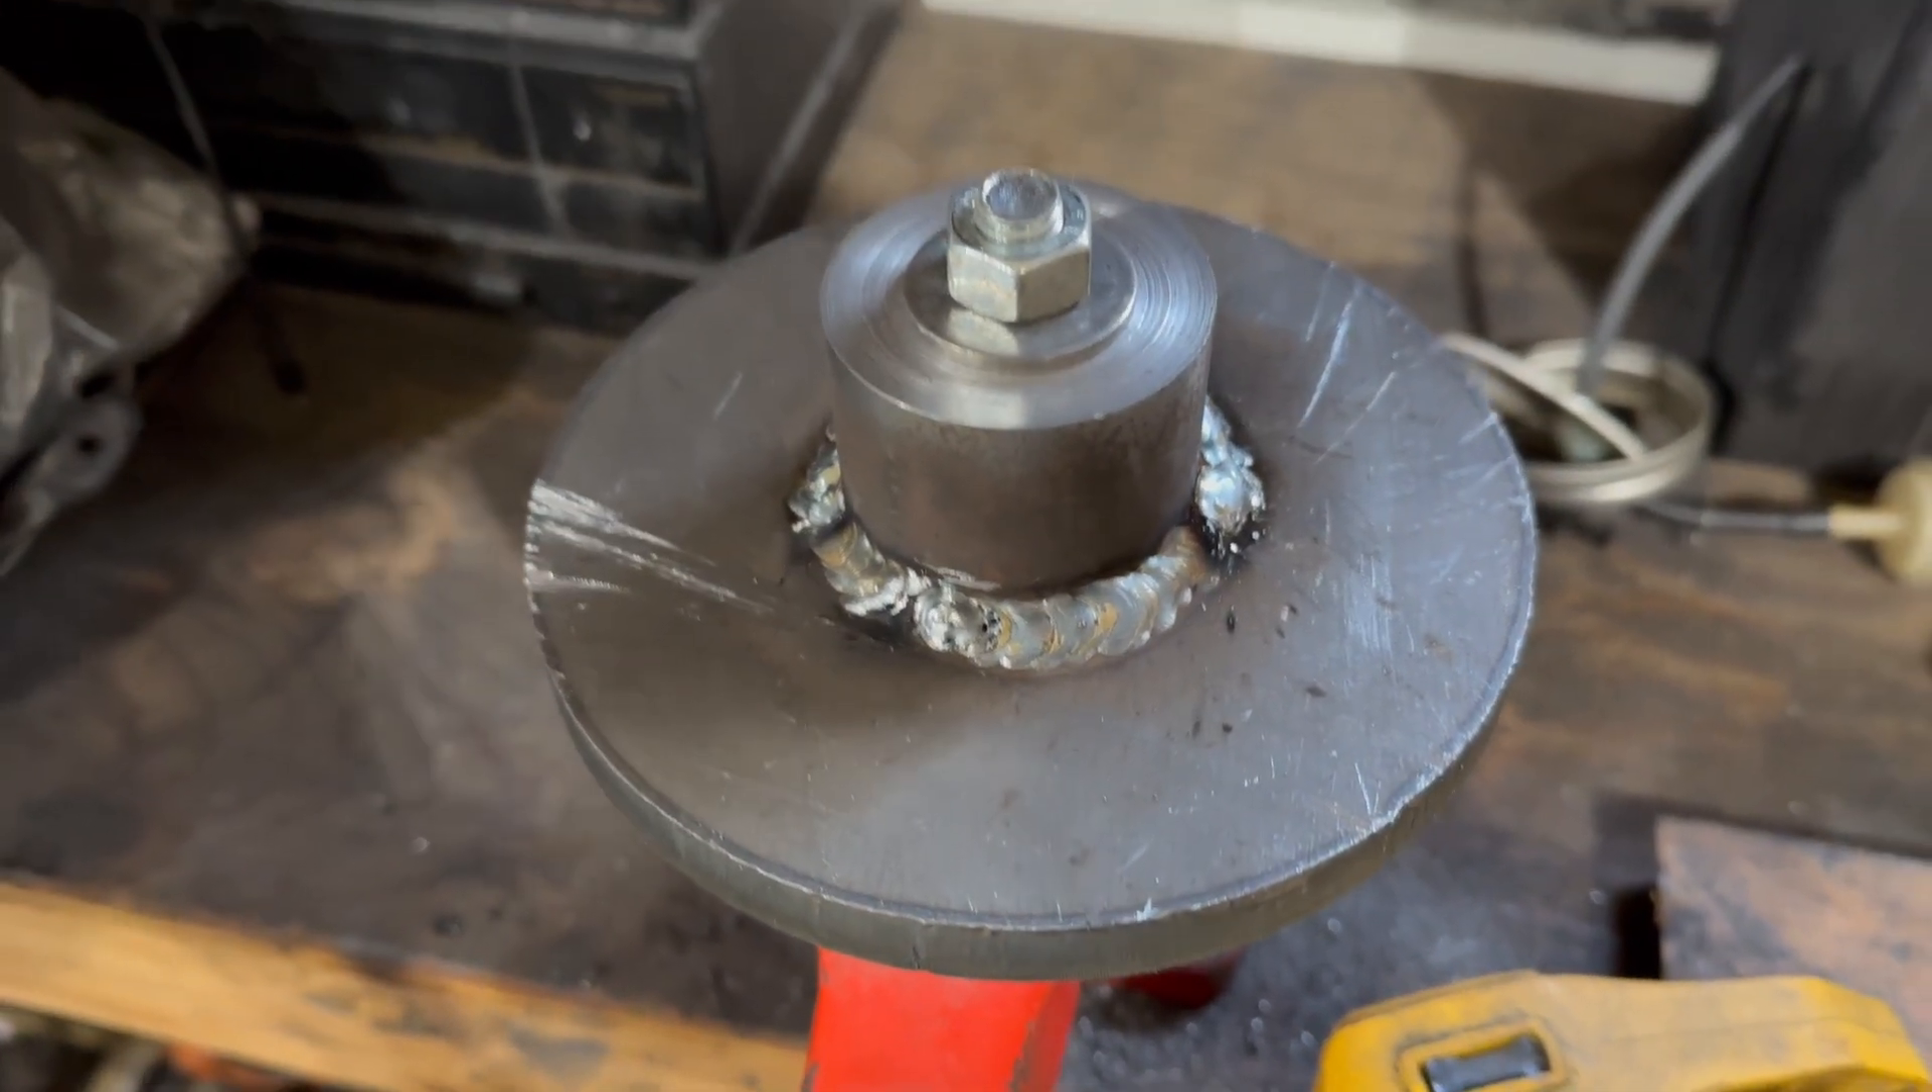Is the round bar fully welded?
Yes.